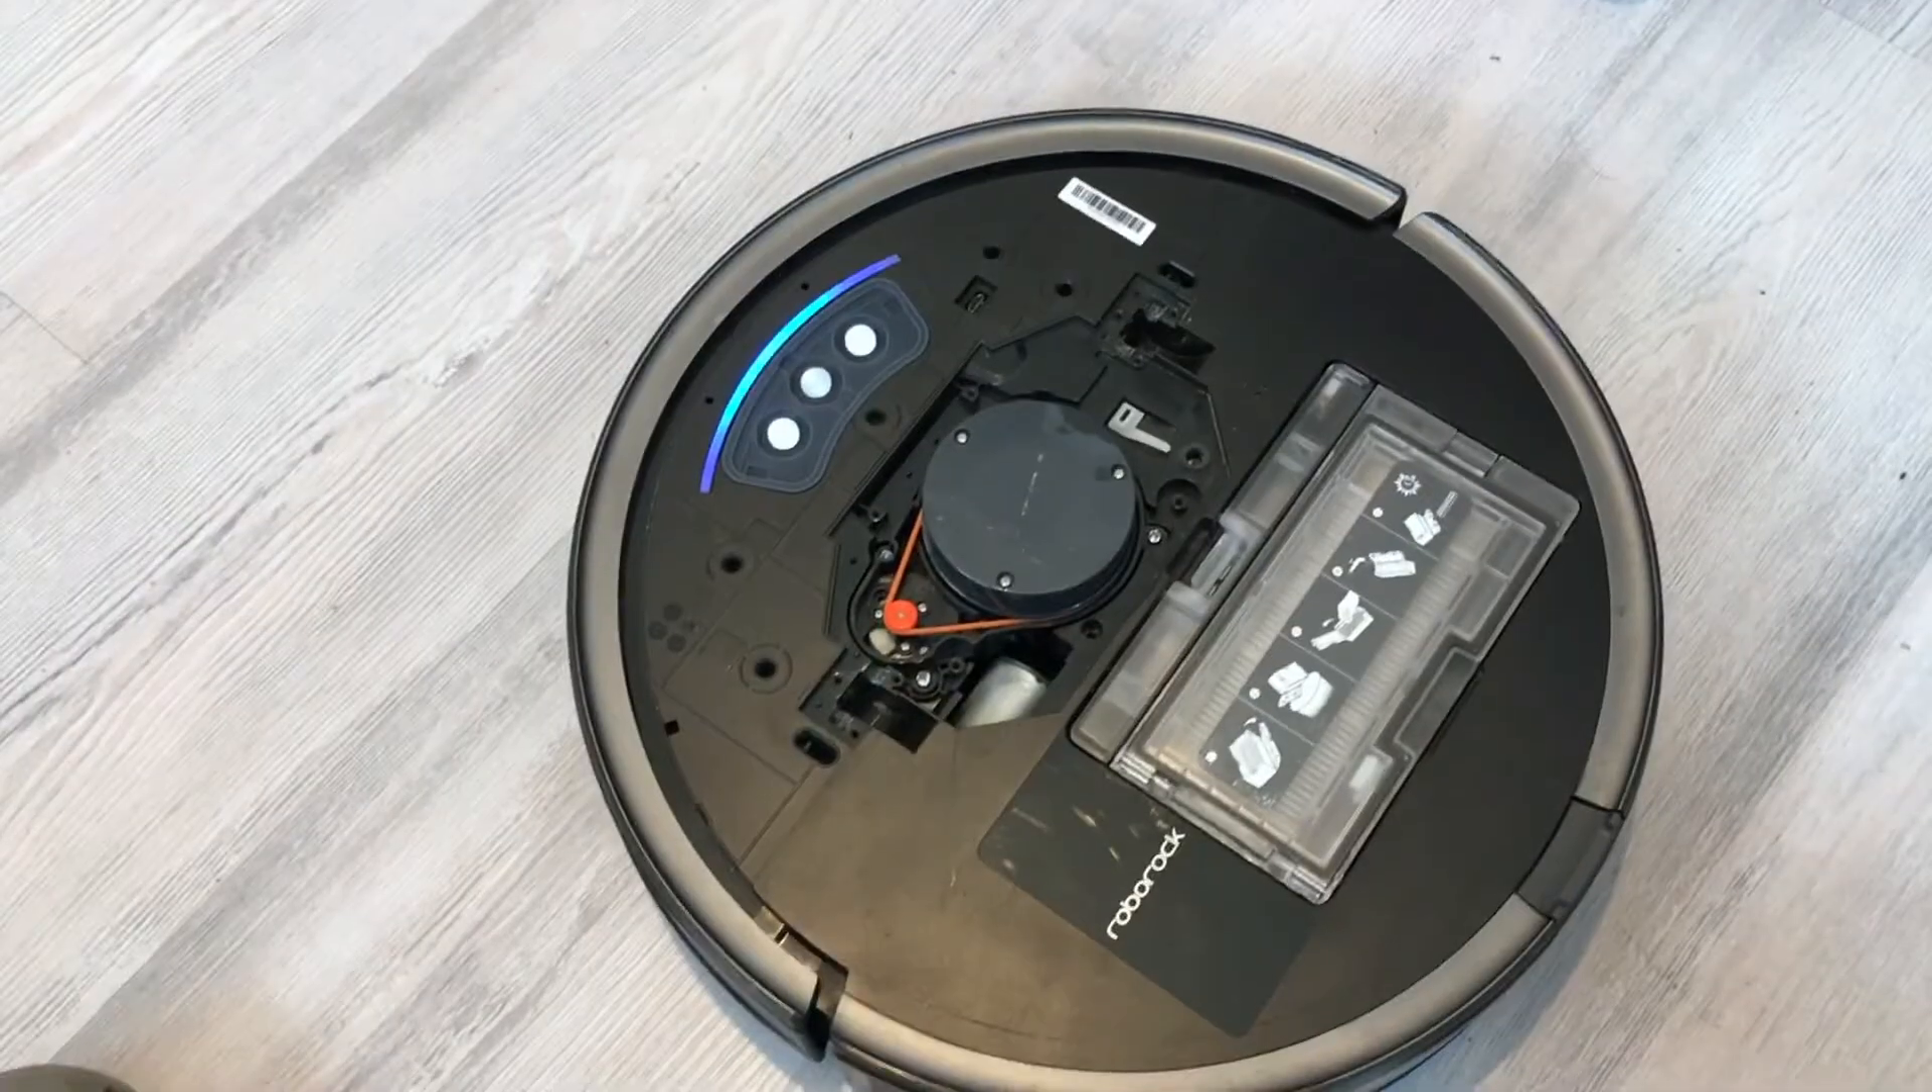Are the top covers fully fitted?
No.